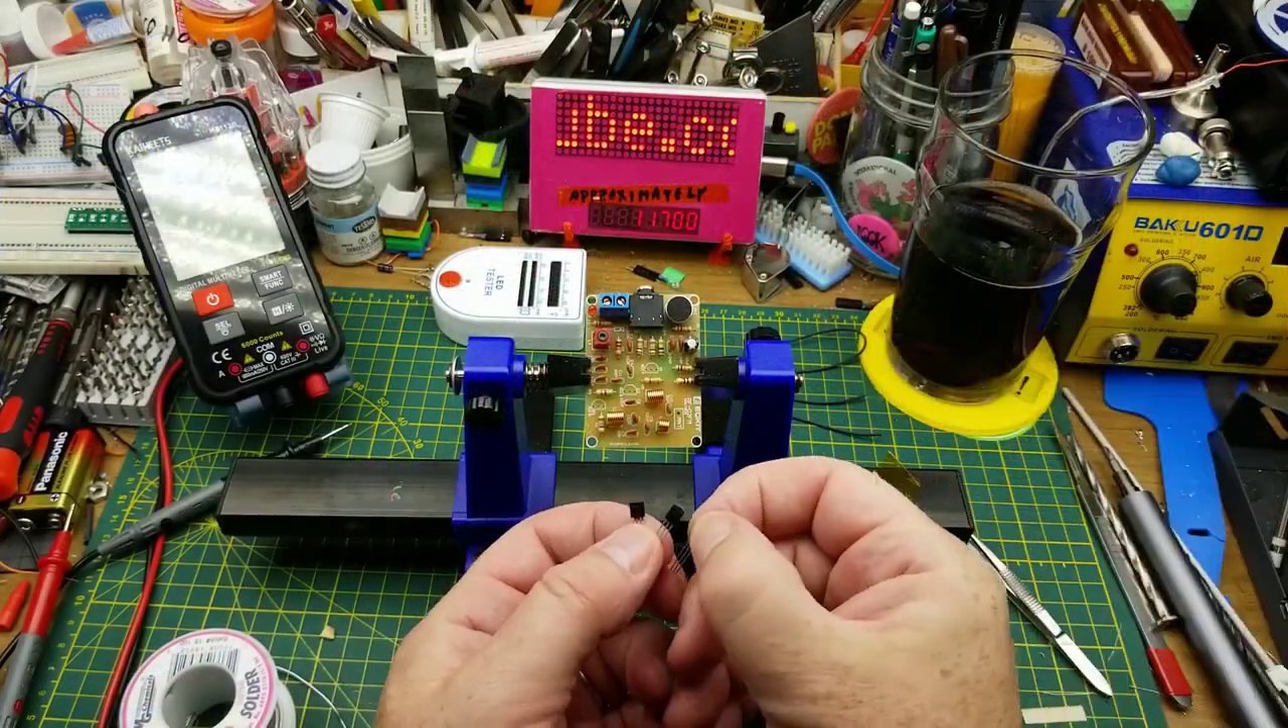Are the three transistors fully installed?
No.